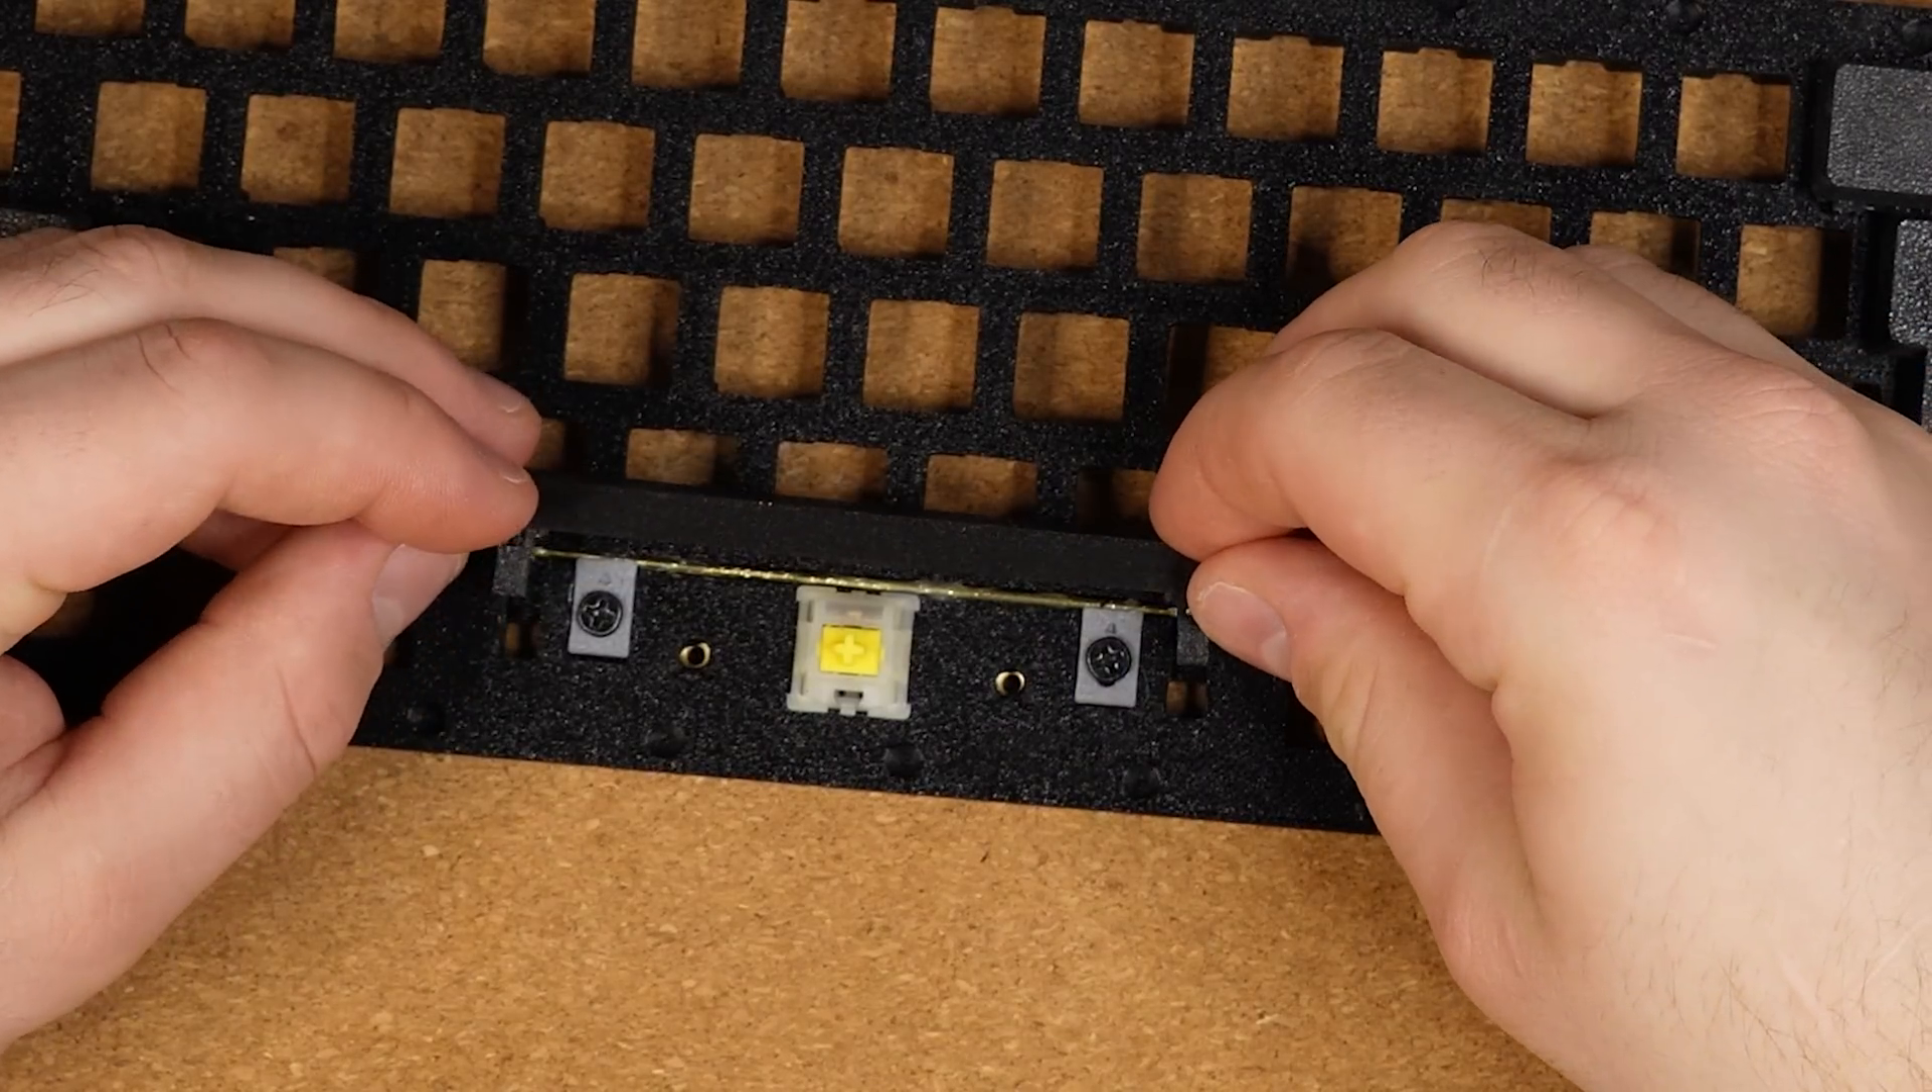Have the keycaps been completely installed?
No.